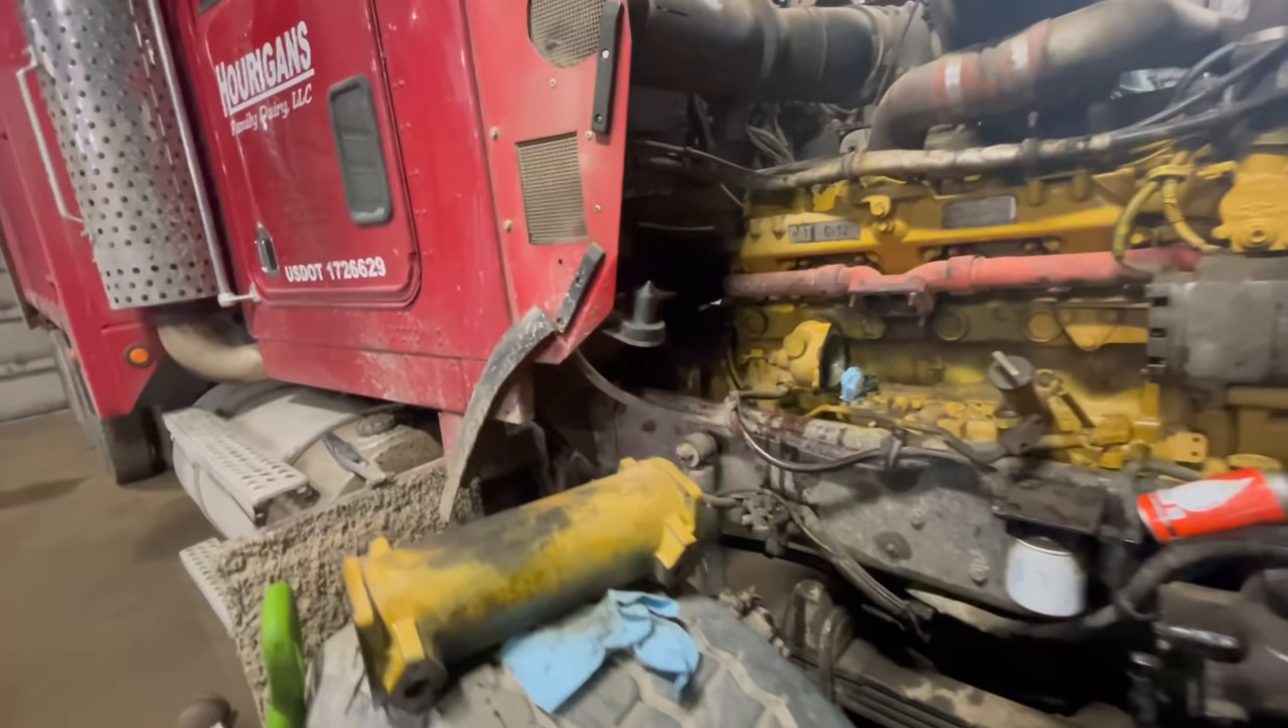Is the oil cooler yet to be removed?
No.